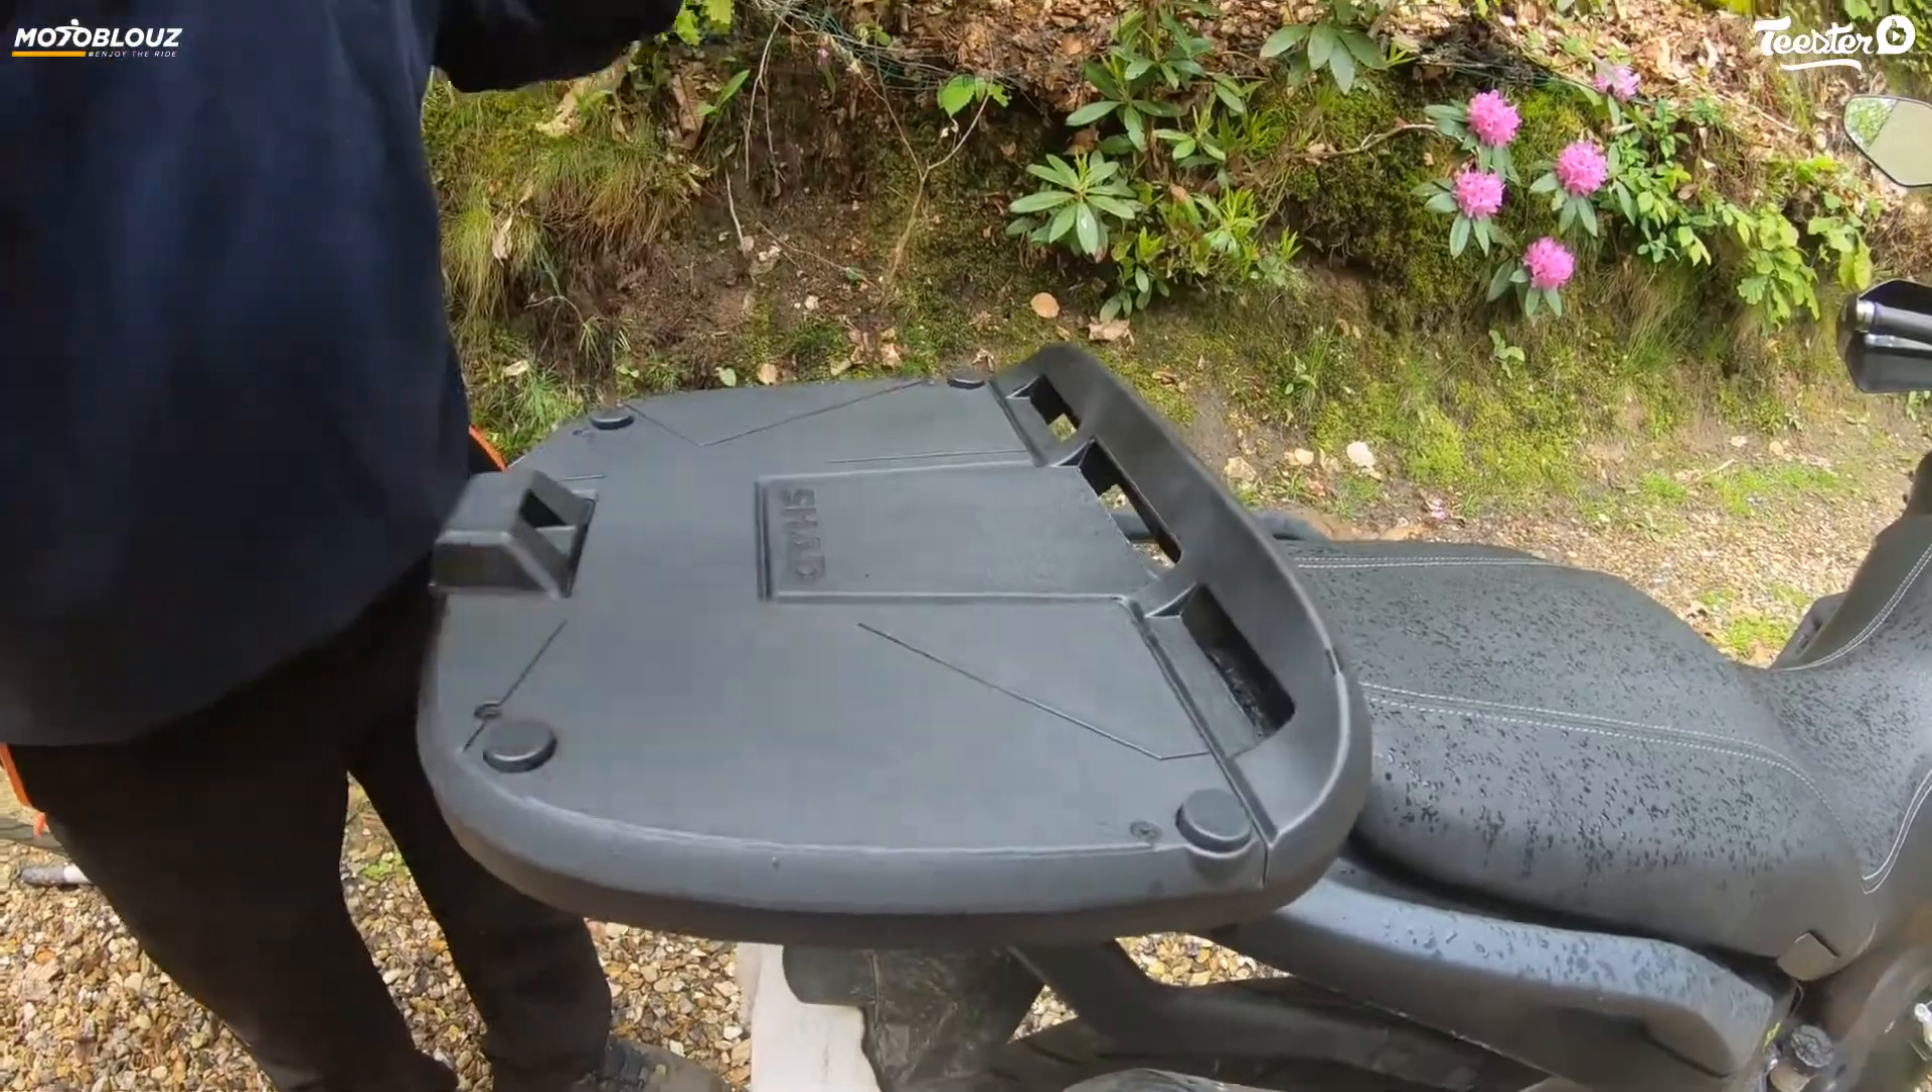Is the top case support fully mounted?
Yes.